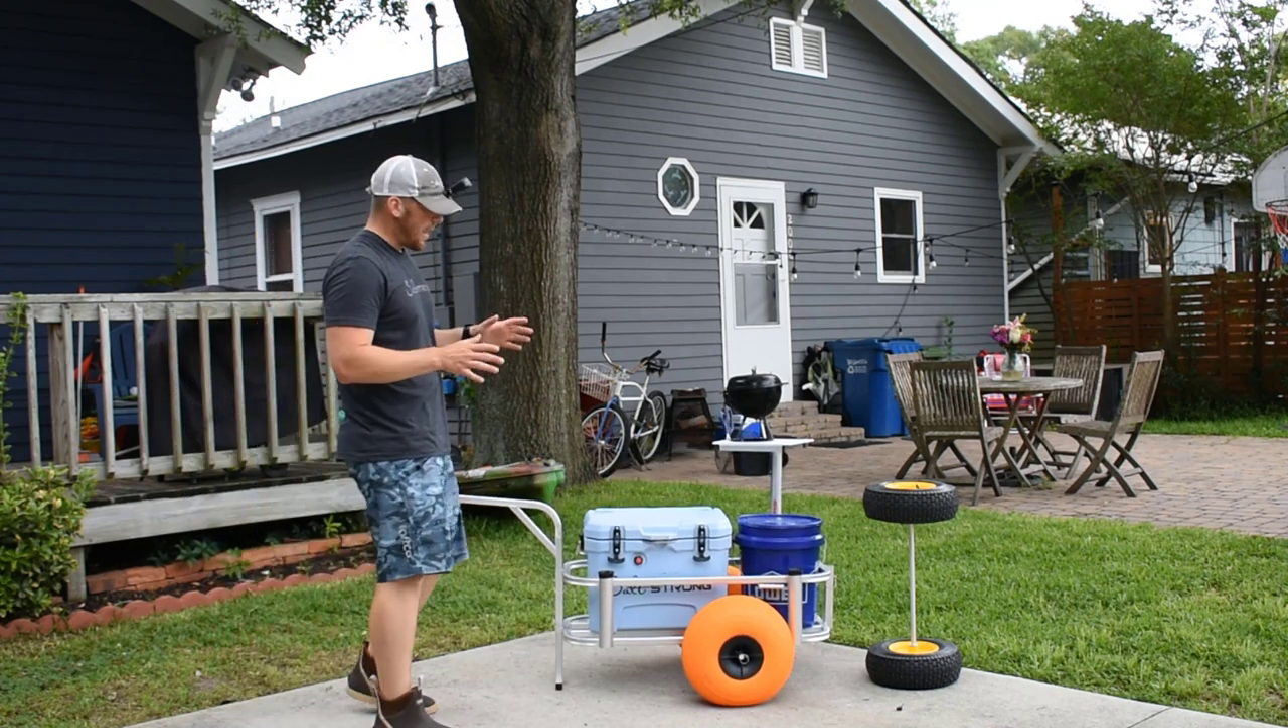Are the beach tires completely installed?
Yes.